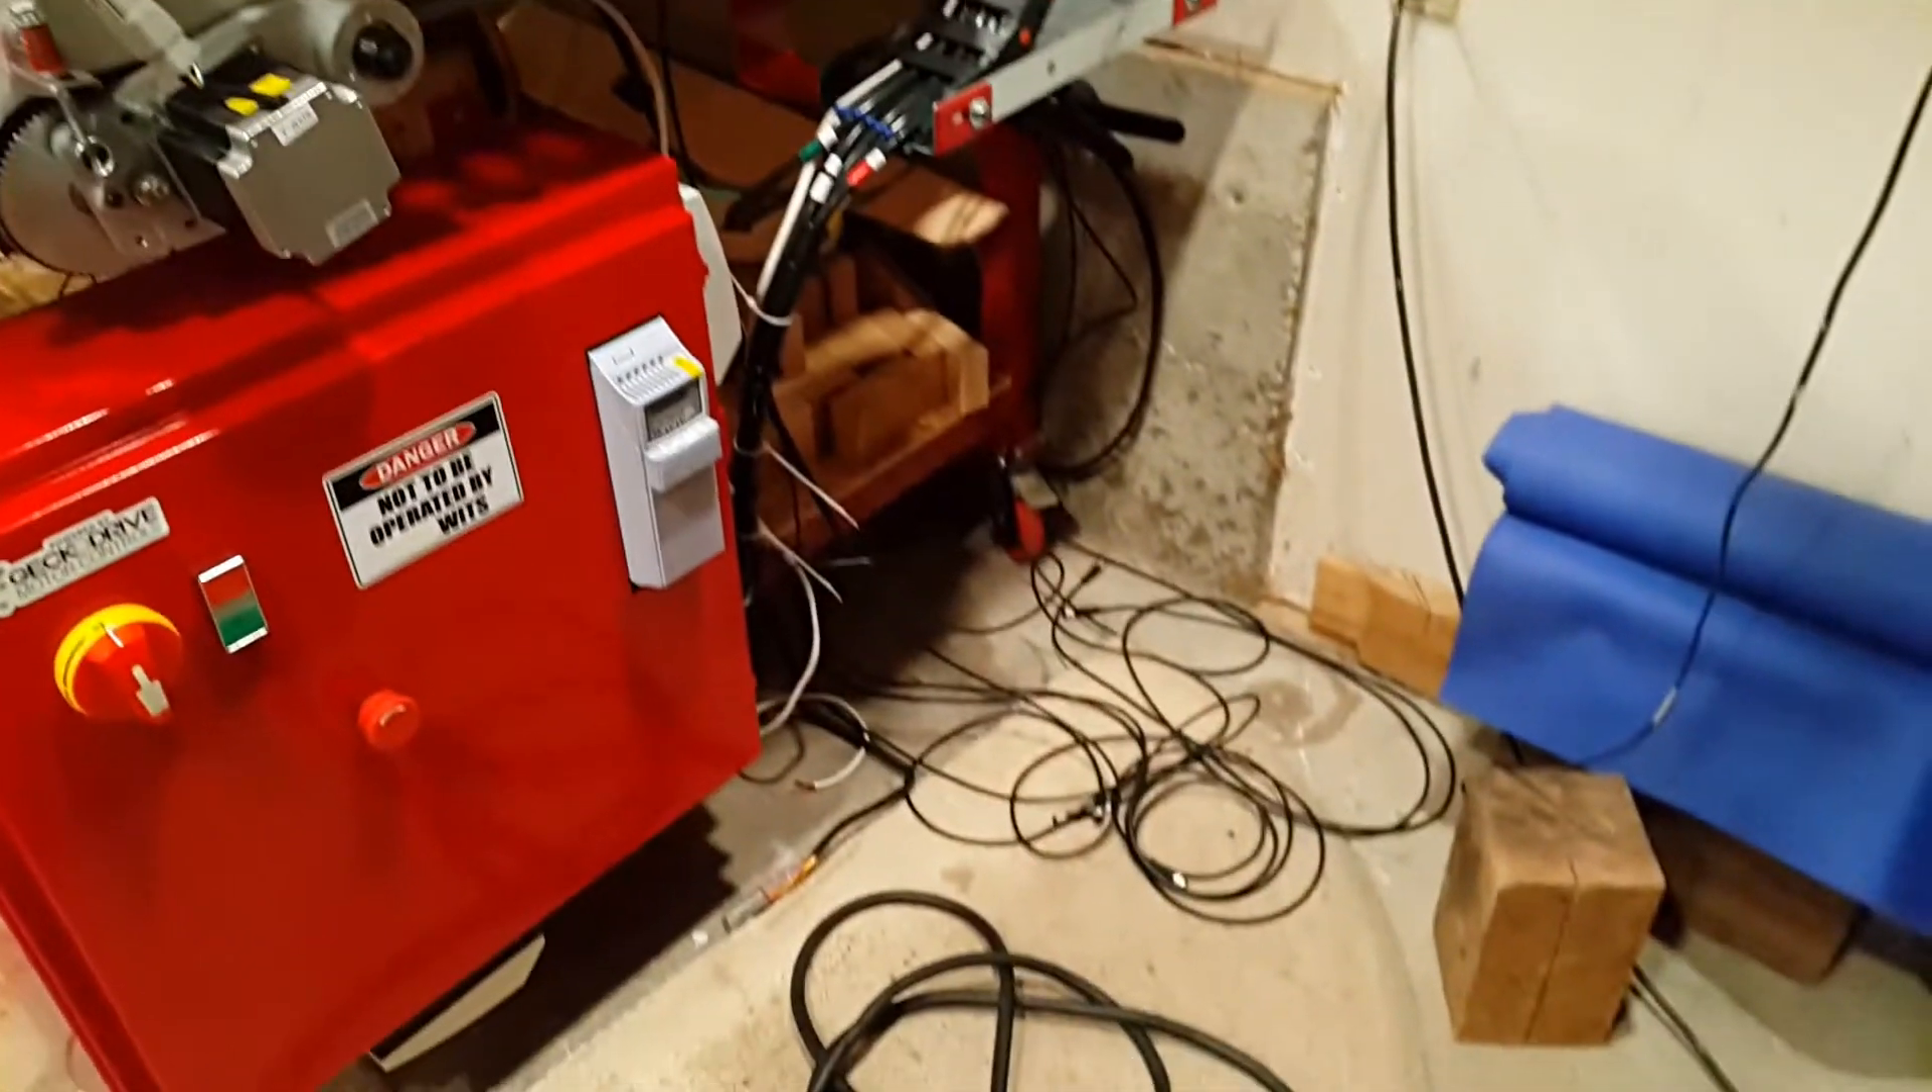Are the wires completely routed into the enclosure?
No.